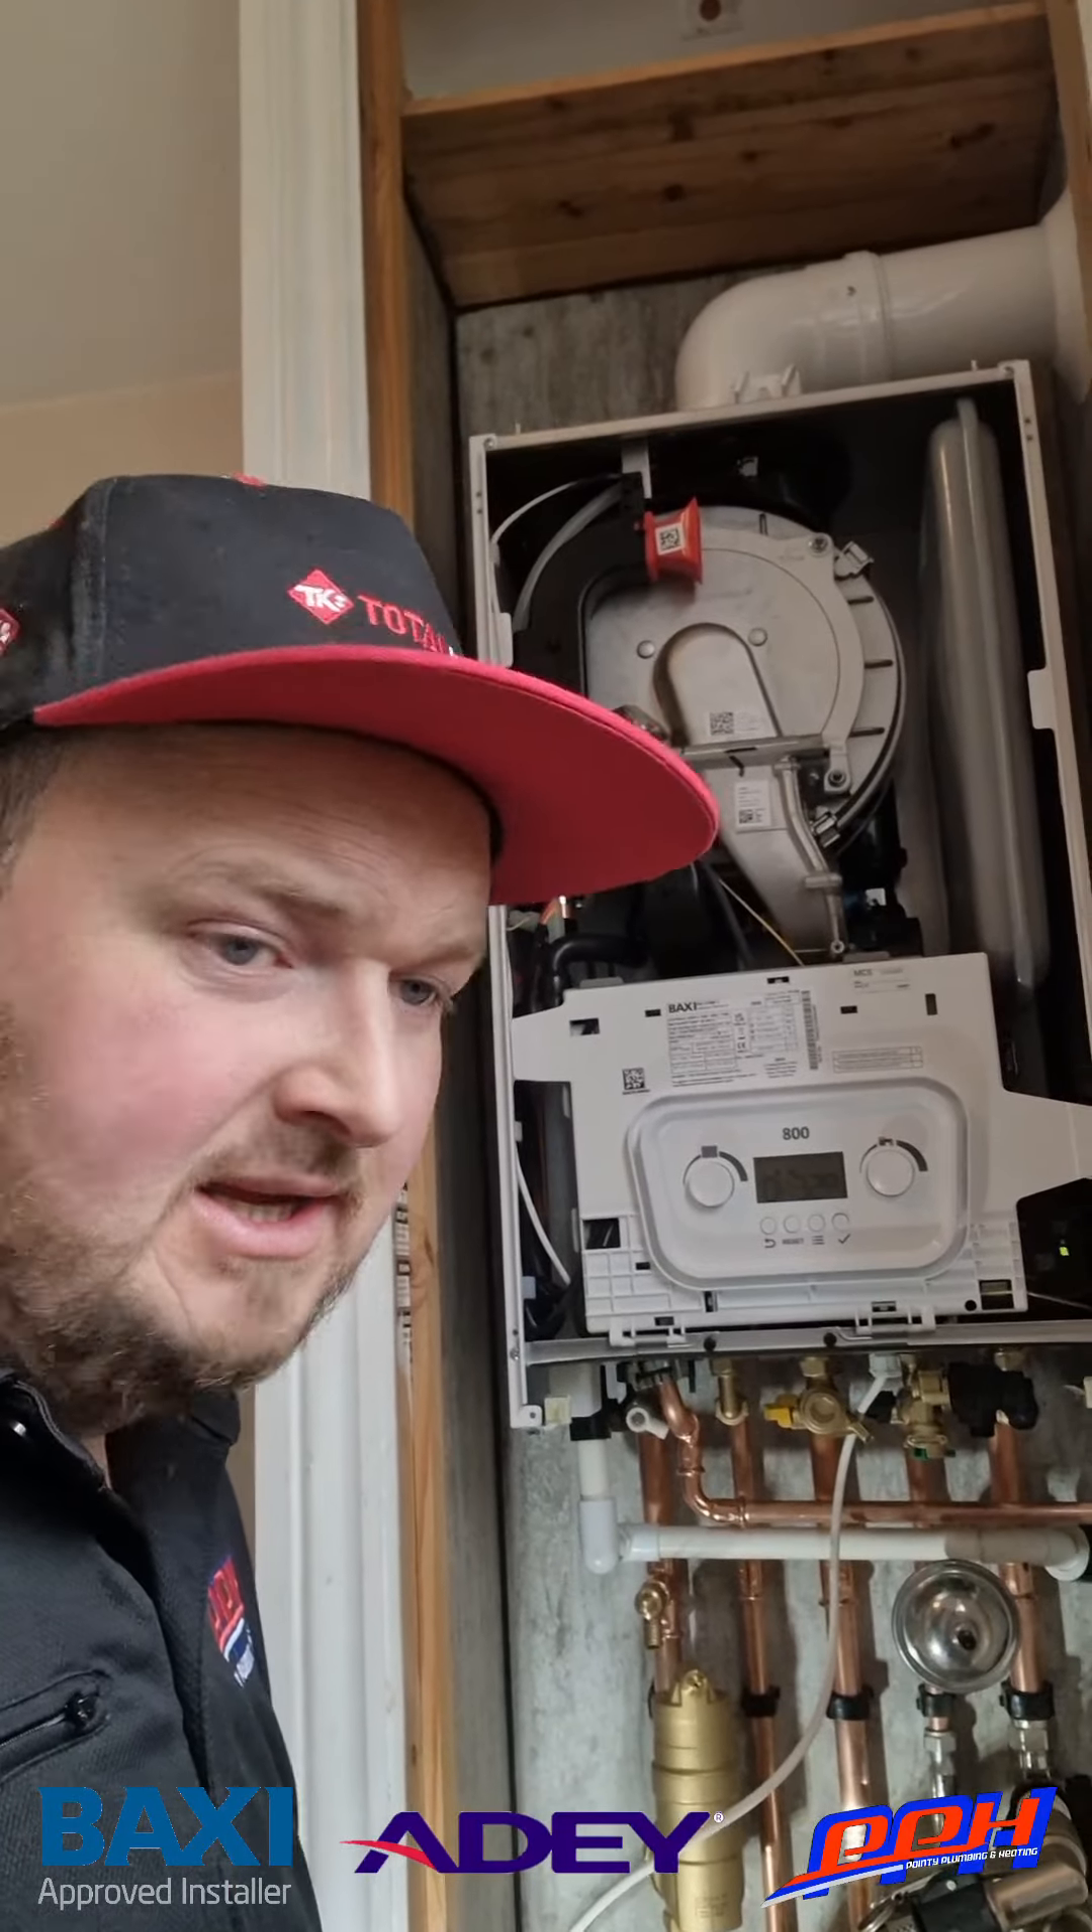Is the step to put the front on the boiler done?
No.